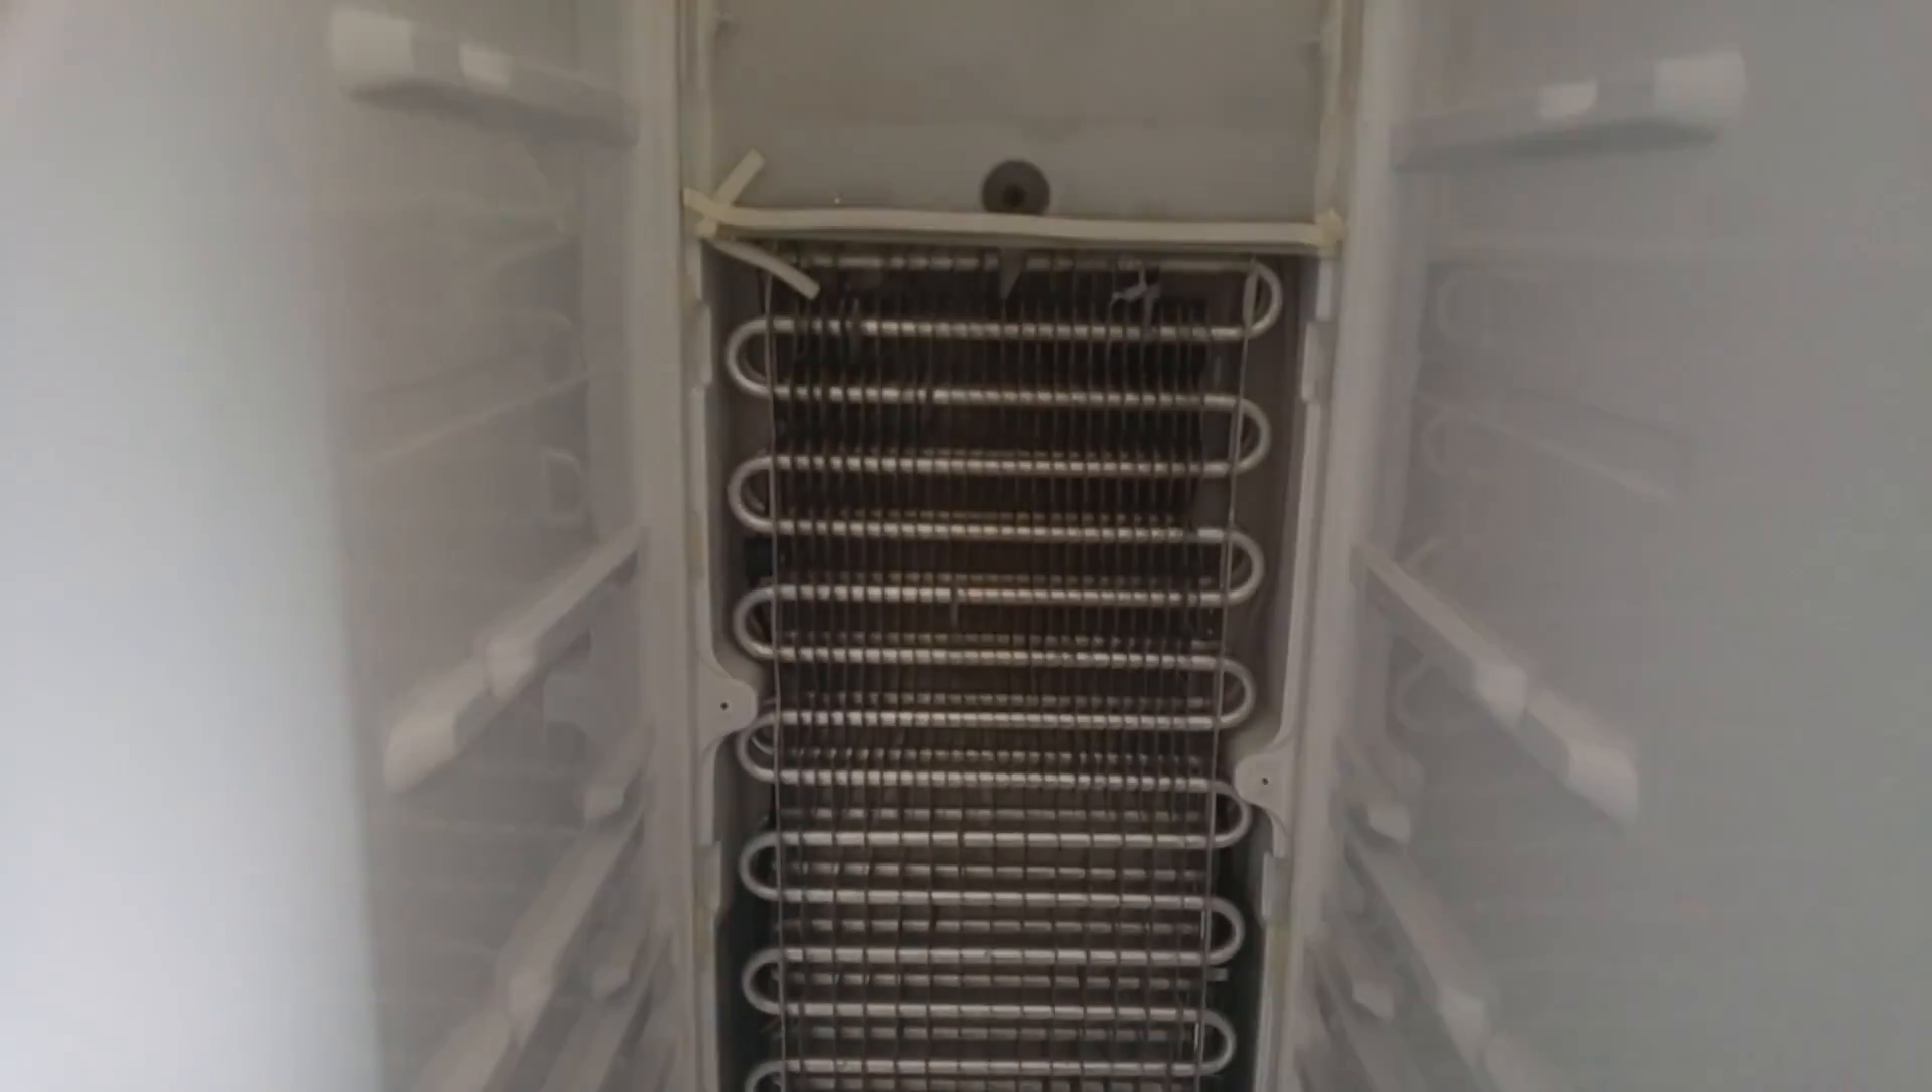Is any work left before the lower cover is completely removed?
No.